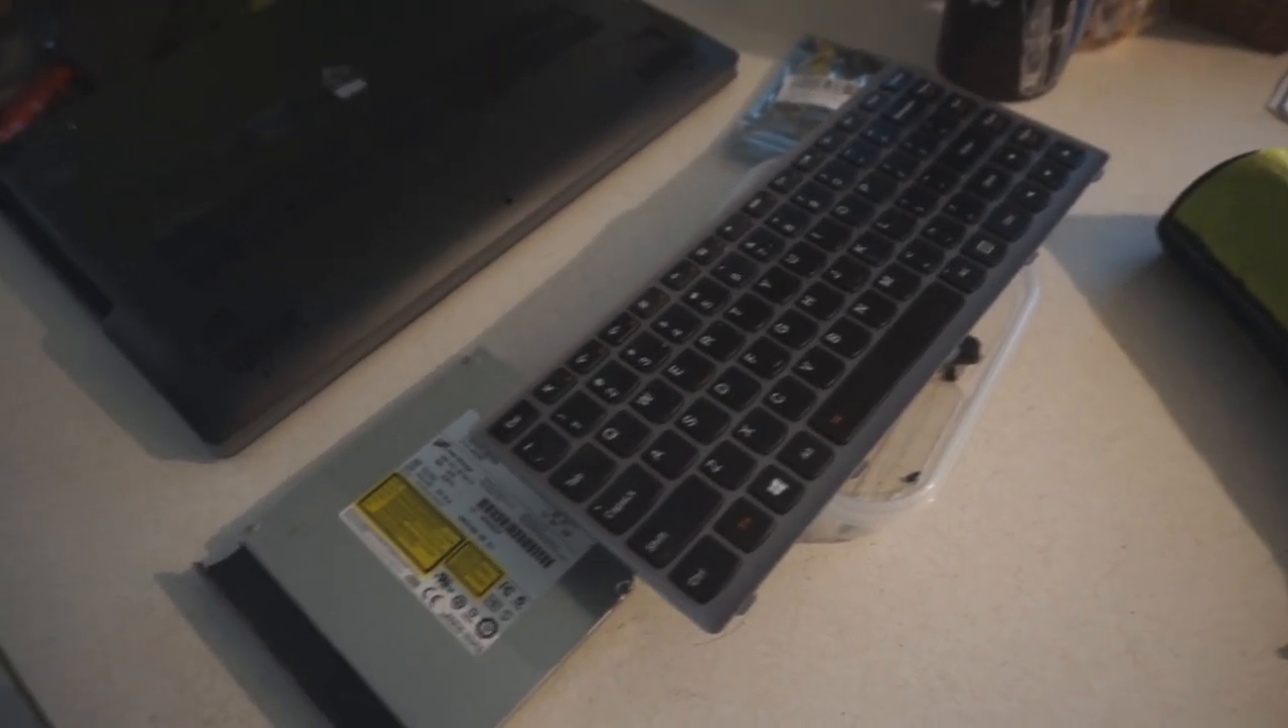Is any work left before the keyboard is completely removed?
No.